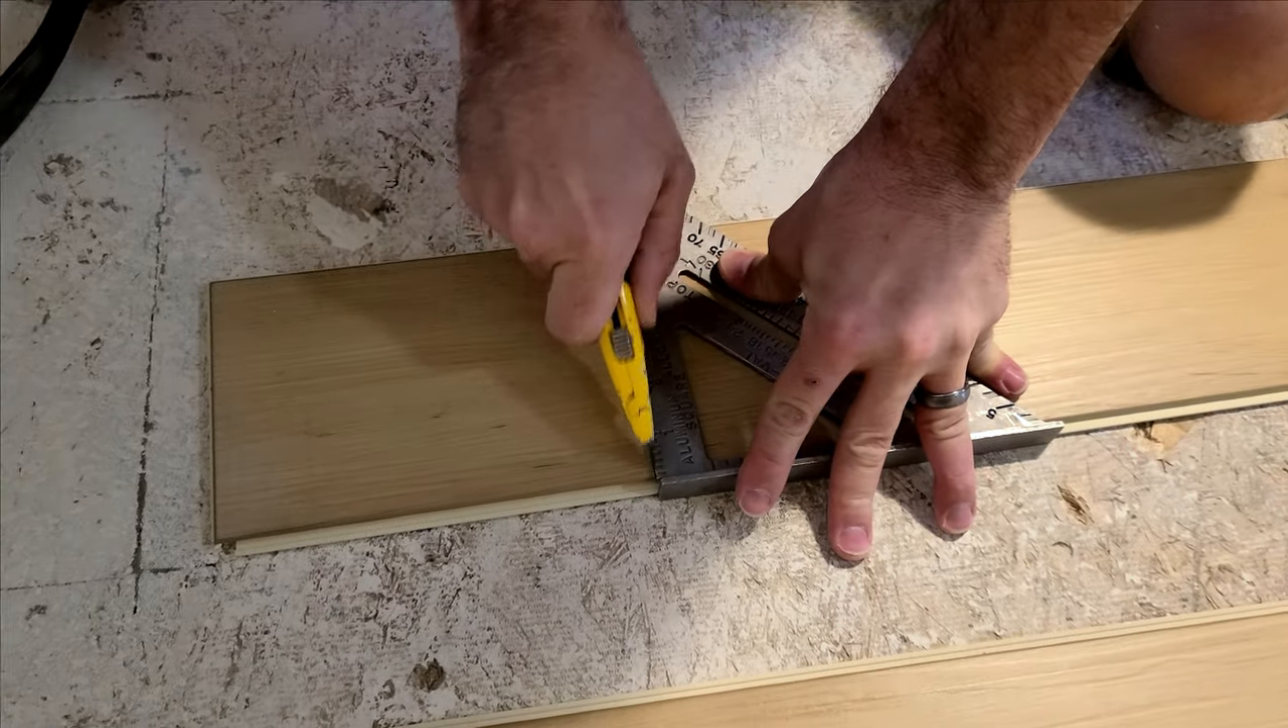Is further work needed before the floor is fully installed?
Yes.